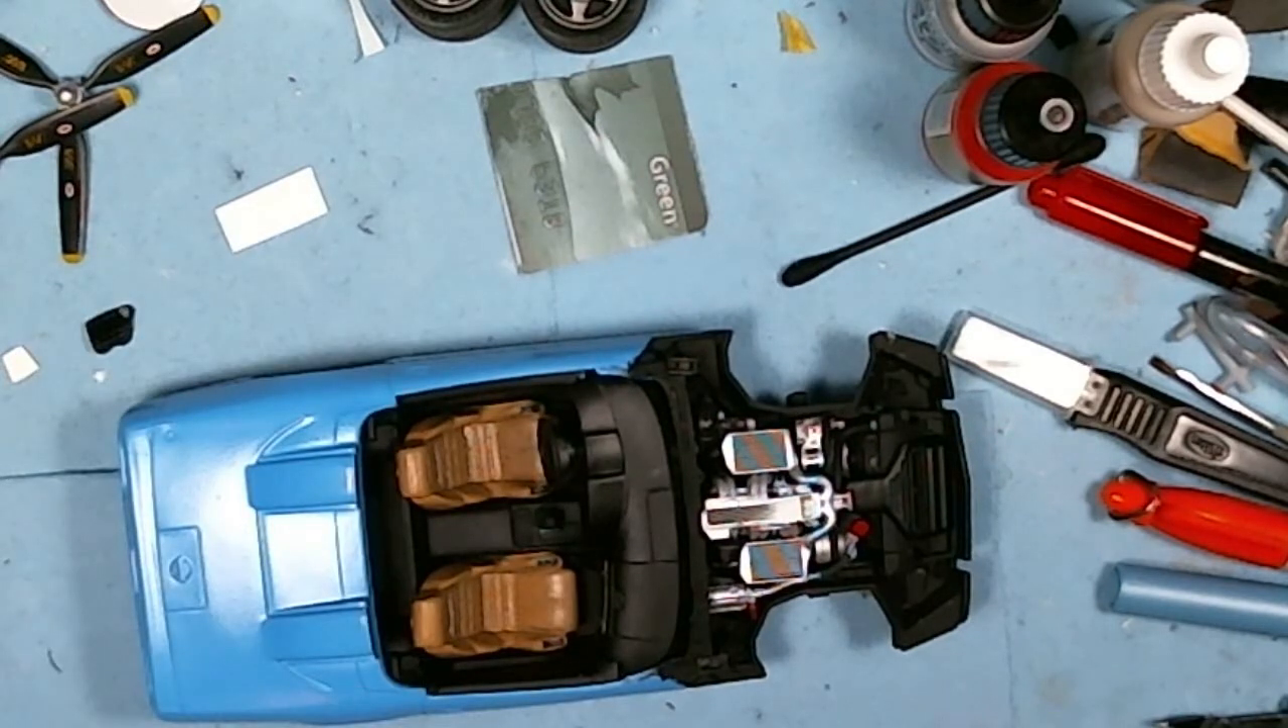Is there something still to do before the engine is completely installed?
No.